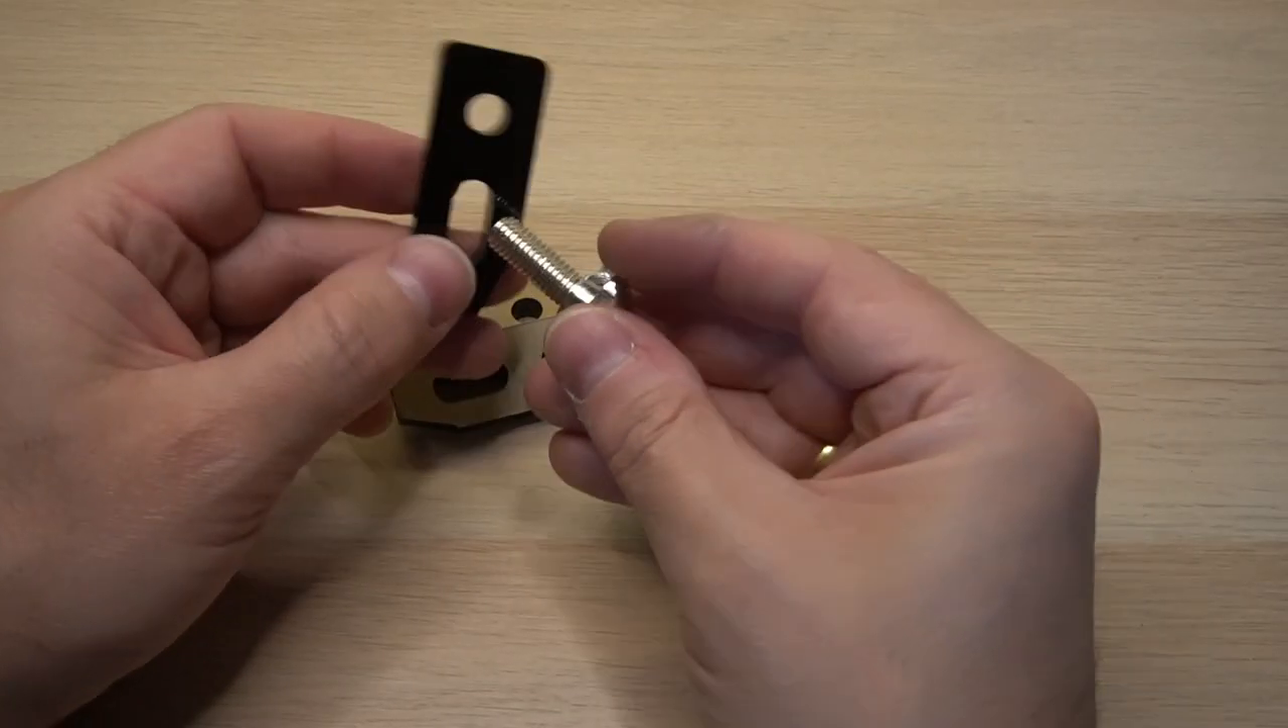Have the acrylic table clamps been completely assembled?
No.